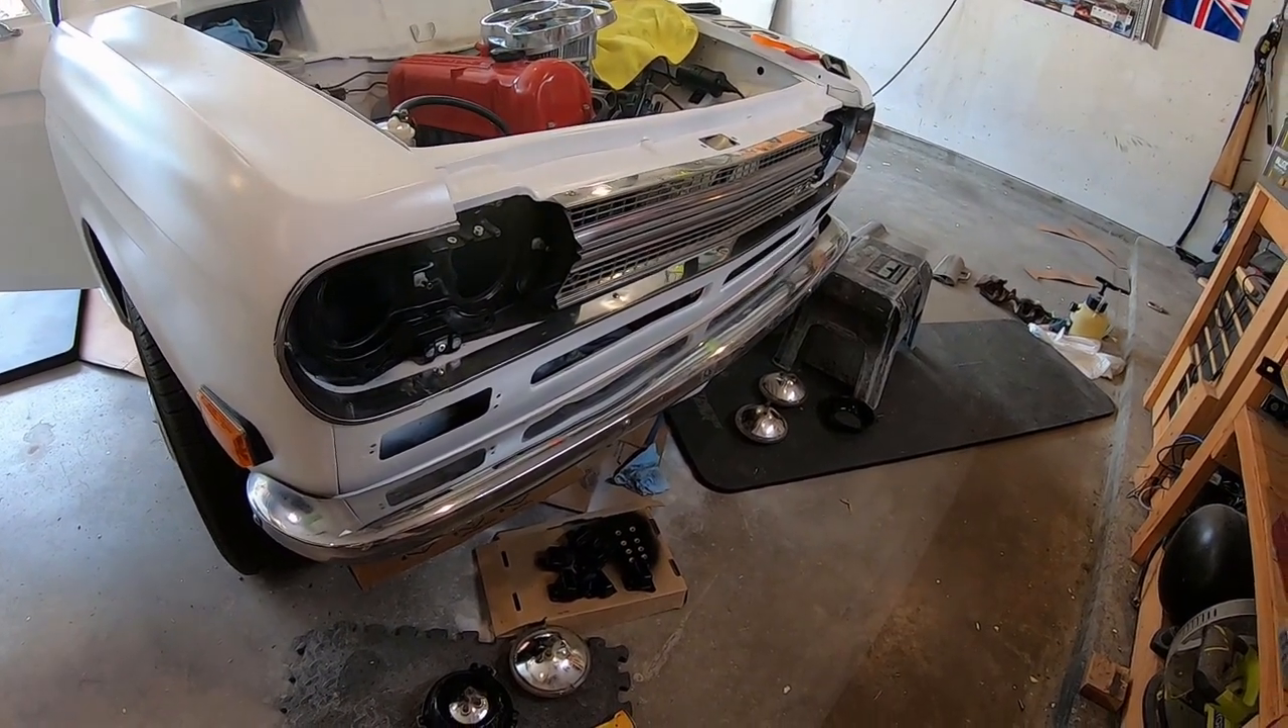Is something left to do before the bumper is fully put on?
No.